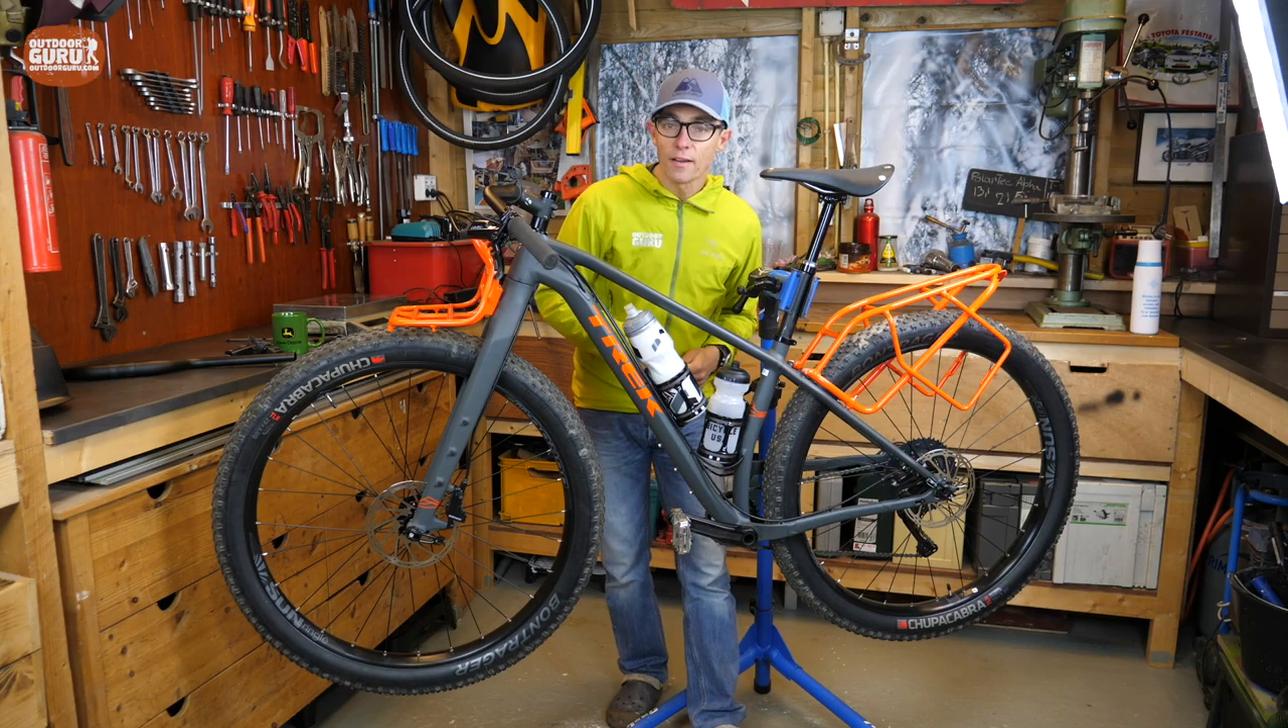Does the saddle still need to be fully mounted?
No.